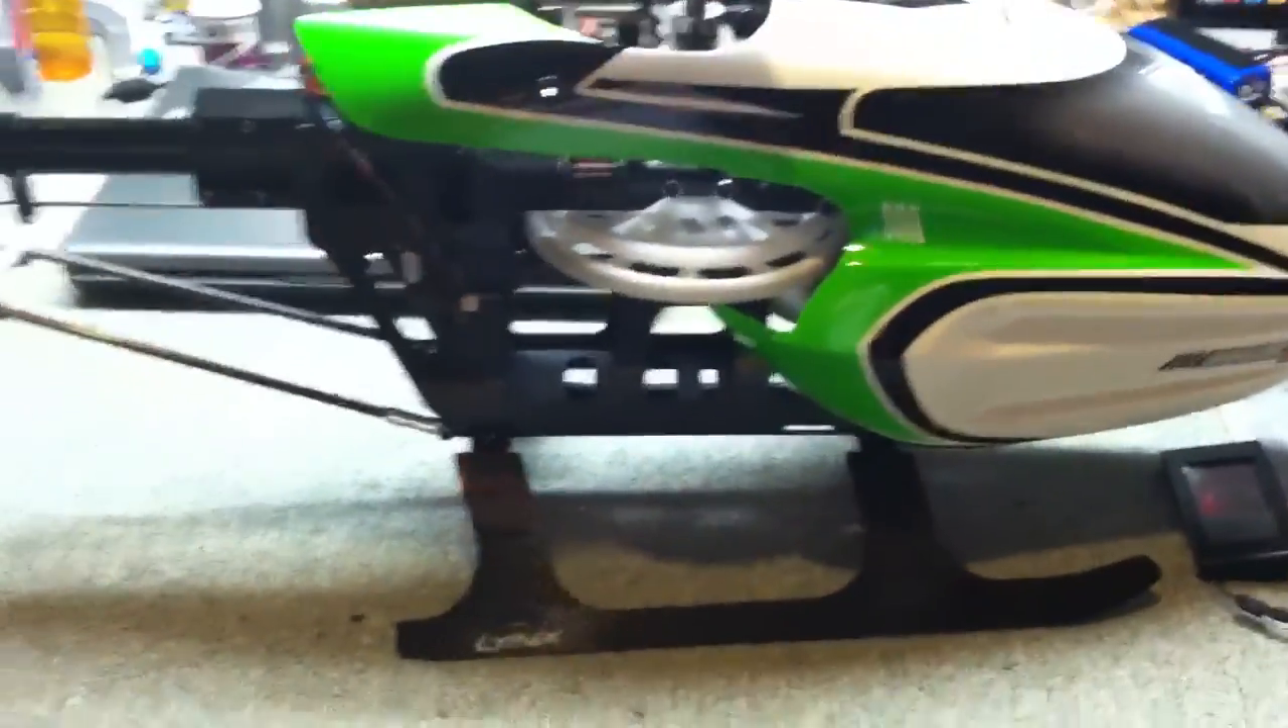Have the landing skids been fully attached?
Yes.